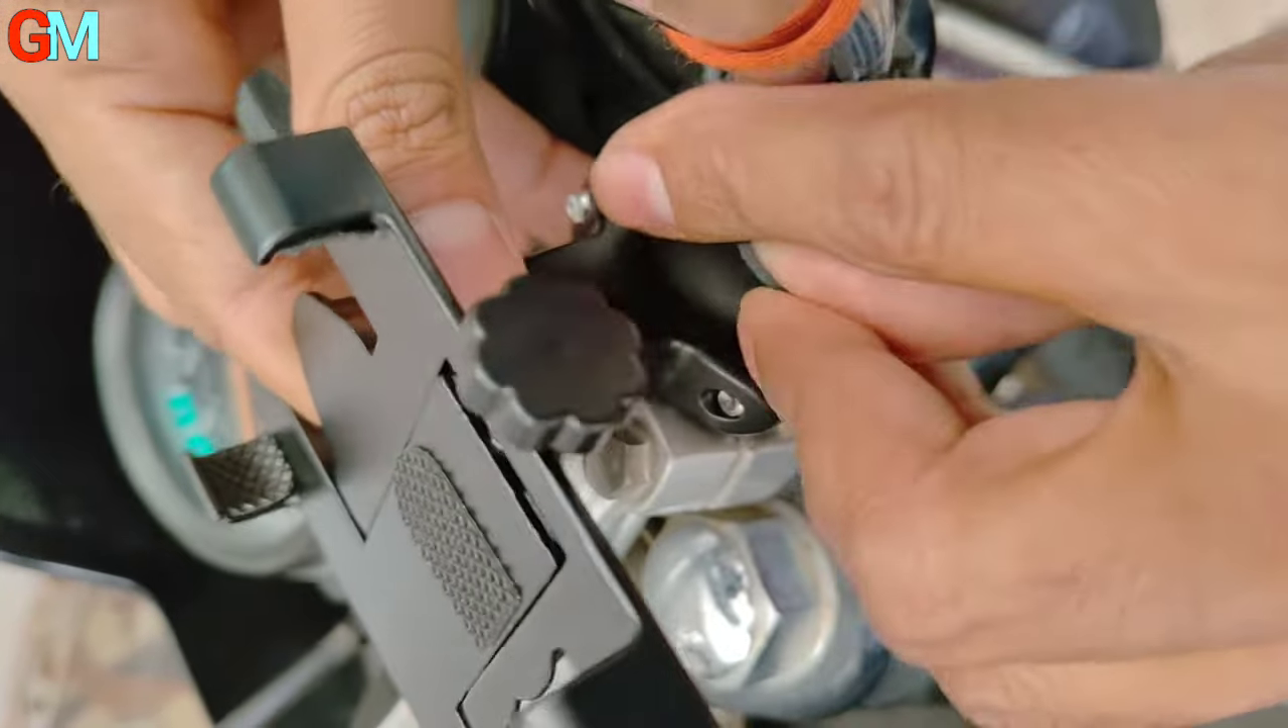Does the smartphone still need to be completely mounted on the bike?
Yes.